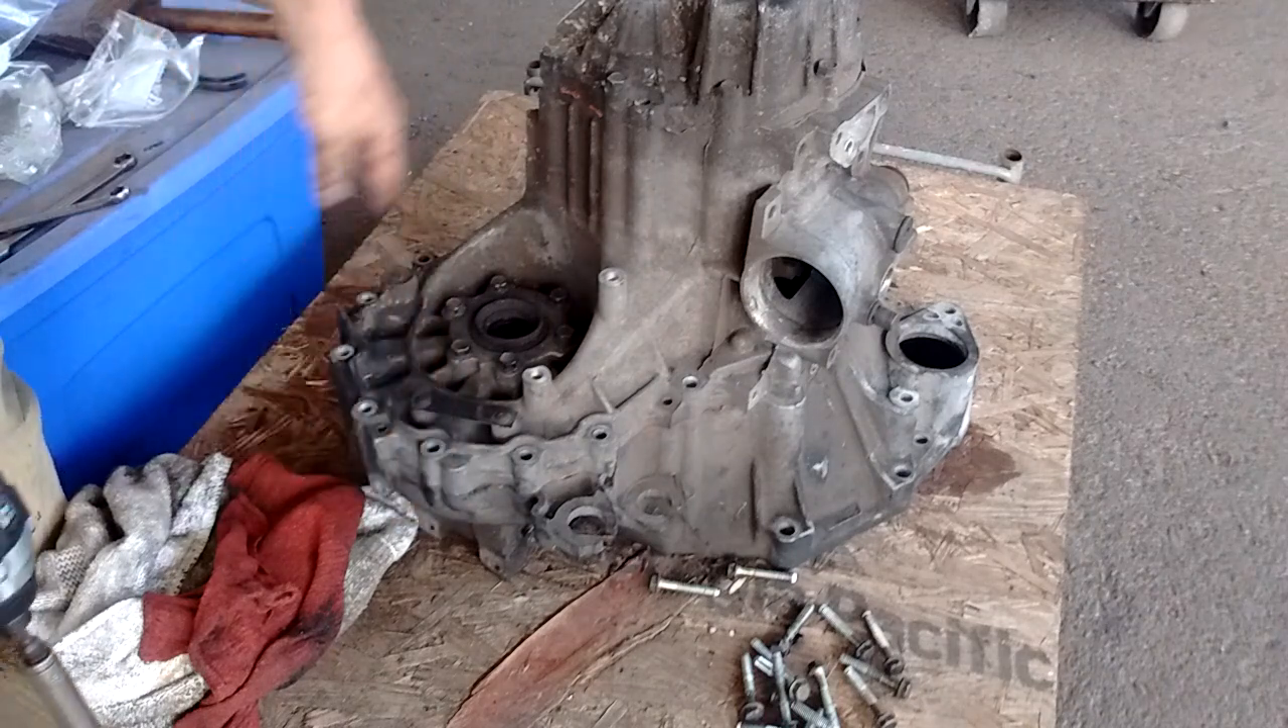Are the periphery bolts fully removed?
Yes.